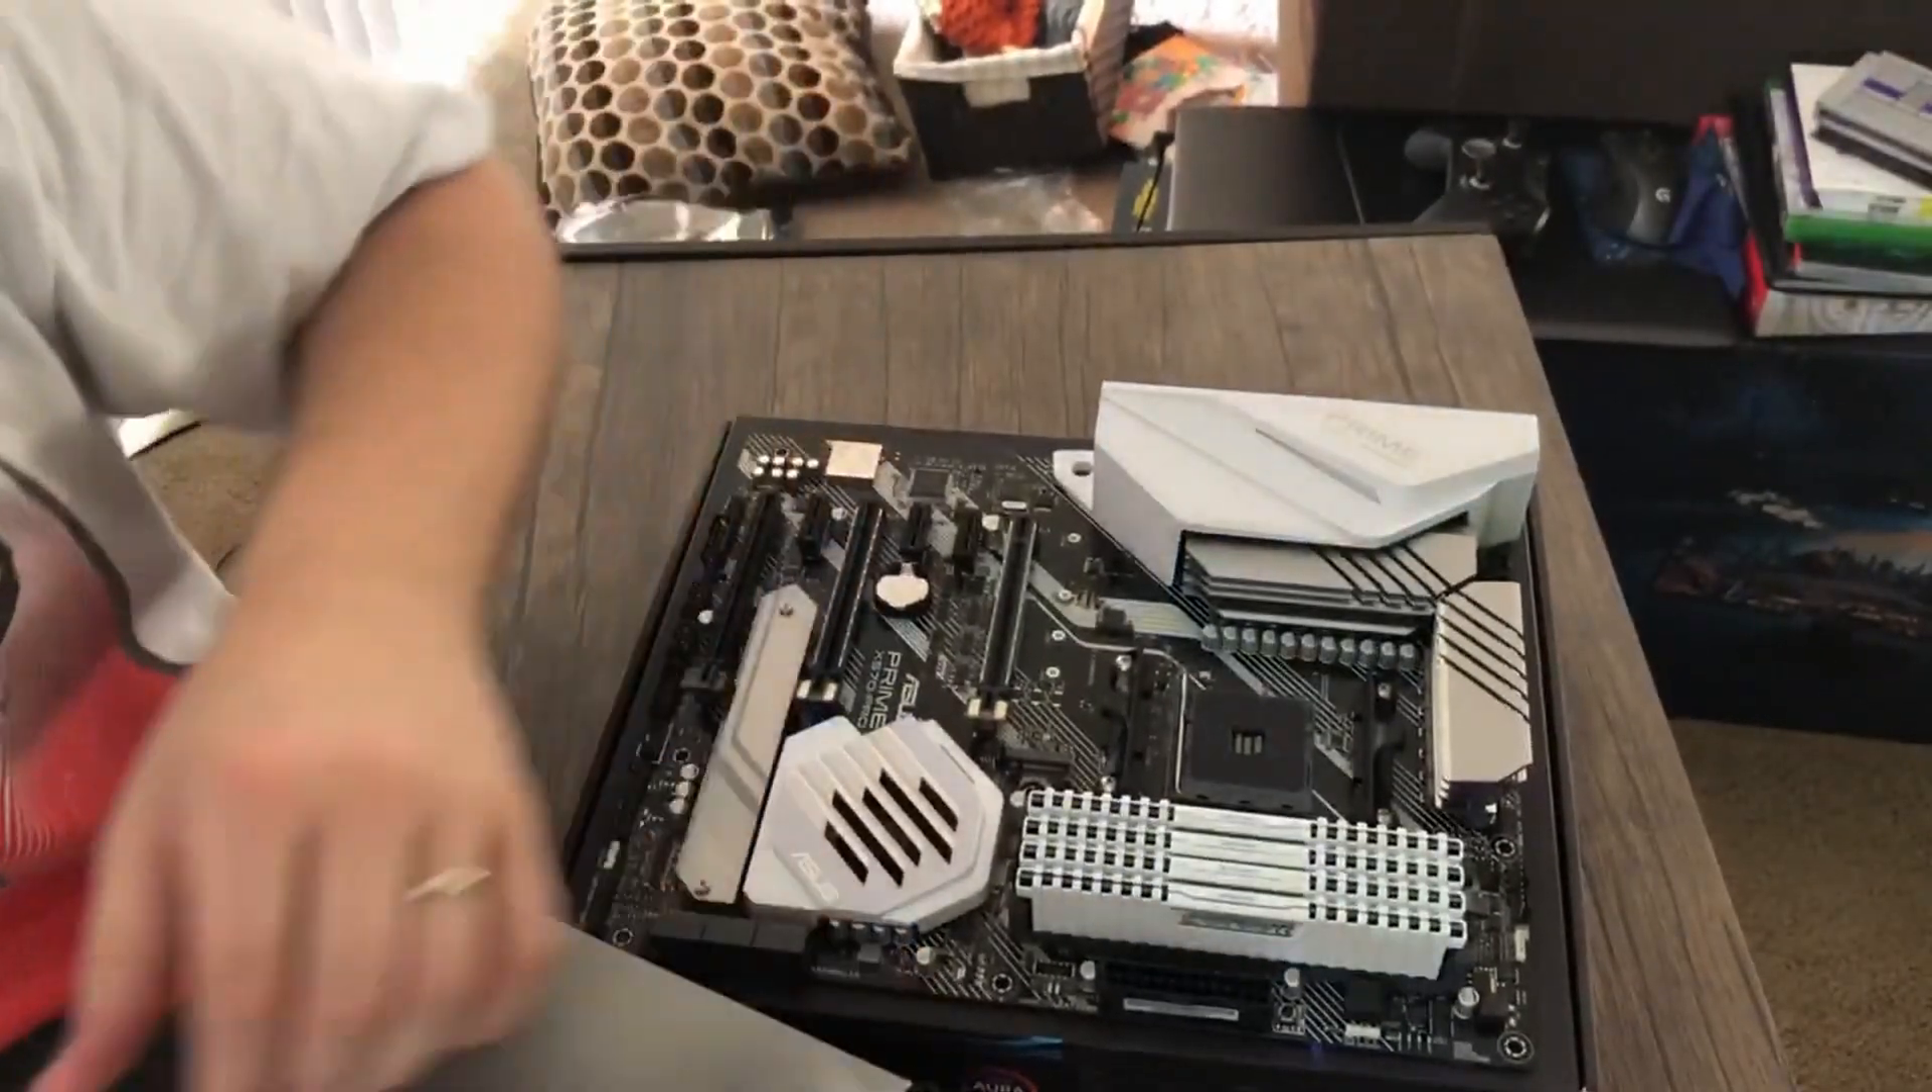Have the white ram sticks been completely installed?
Yes.